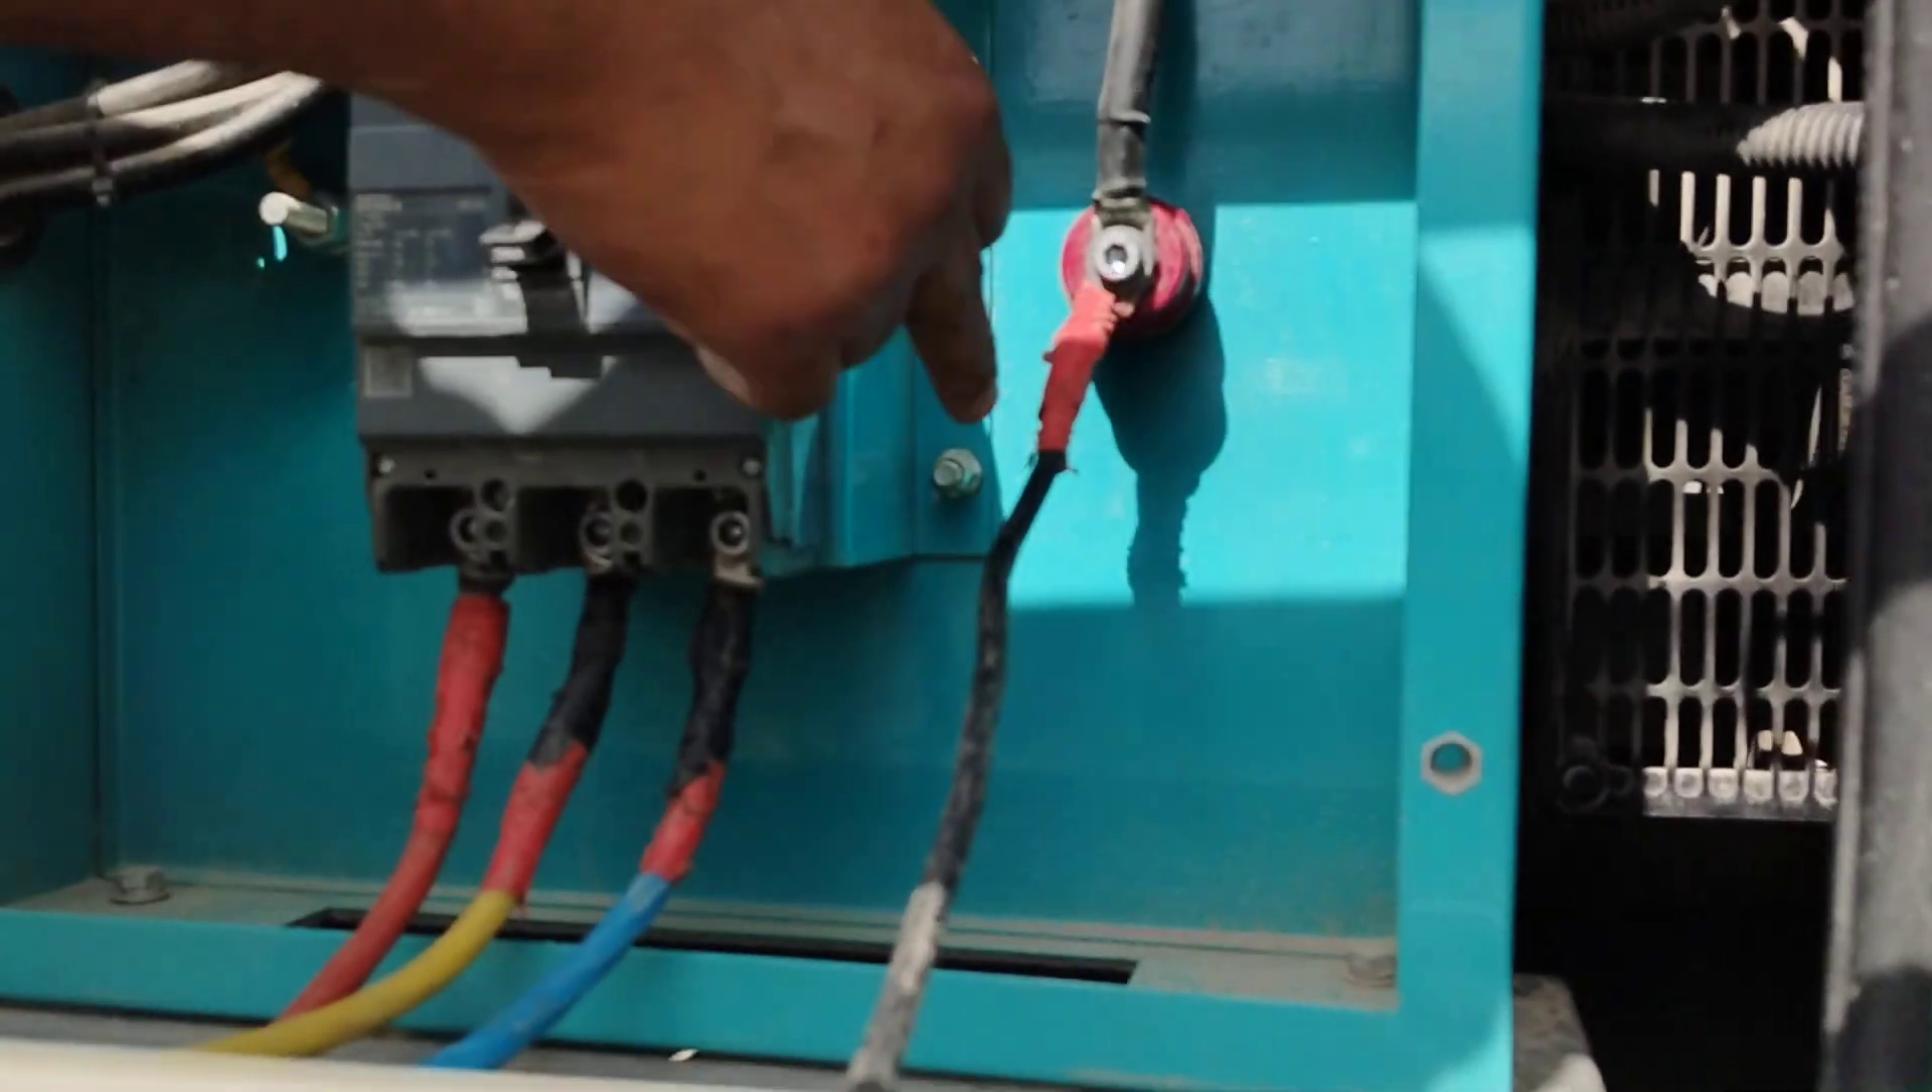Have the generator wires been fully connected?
Yes.